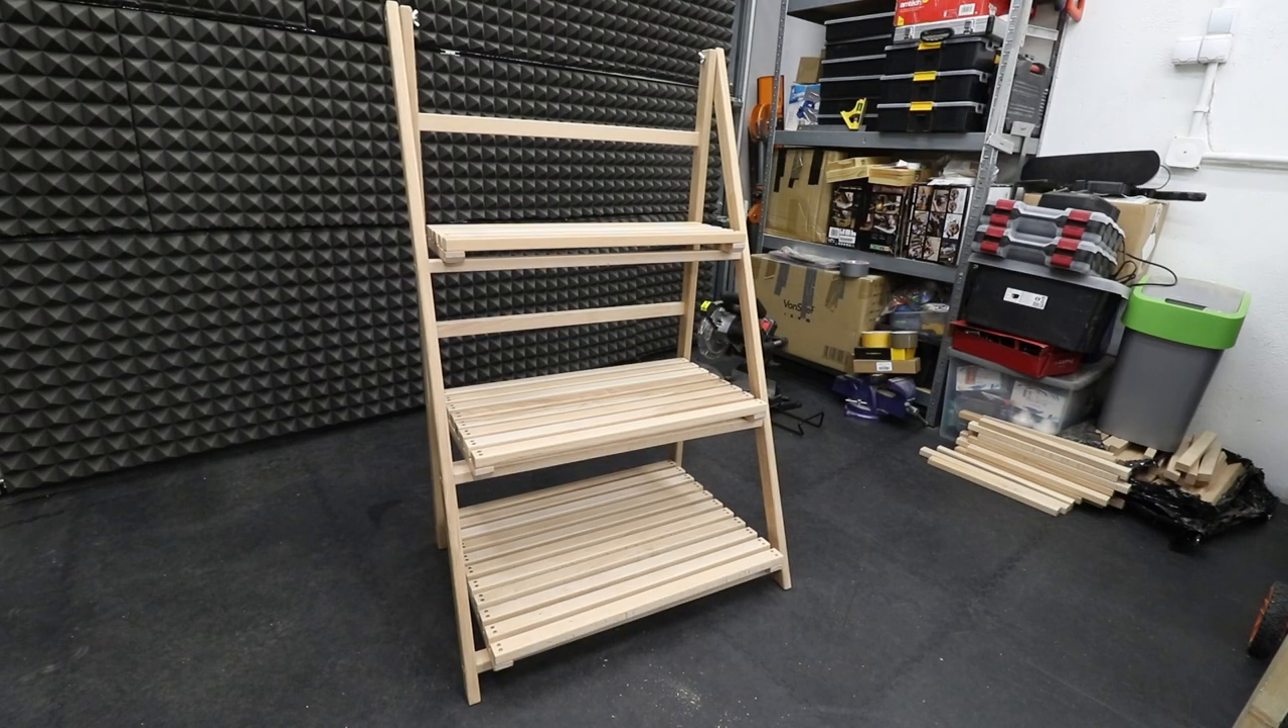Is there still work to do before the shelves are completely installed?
No.